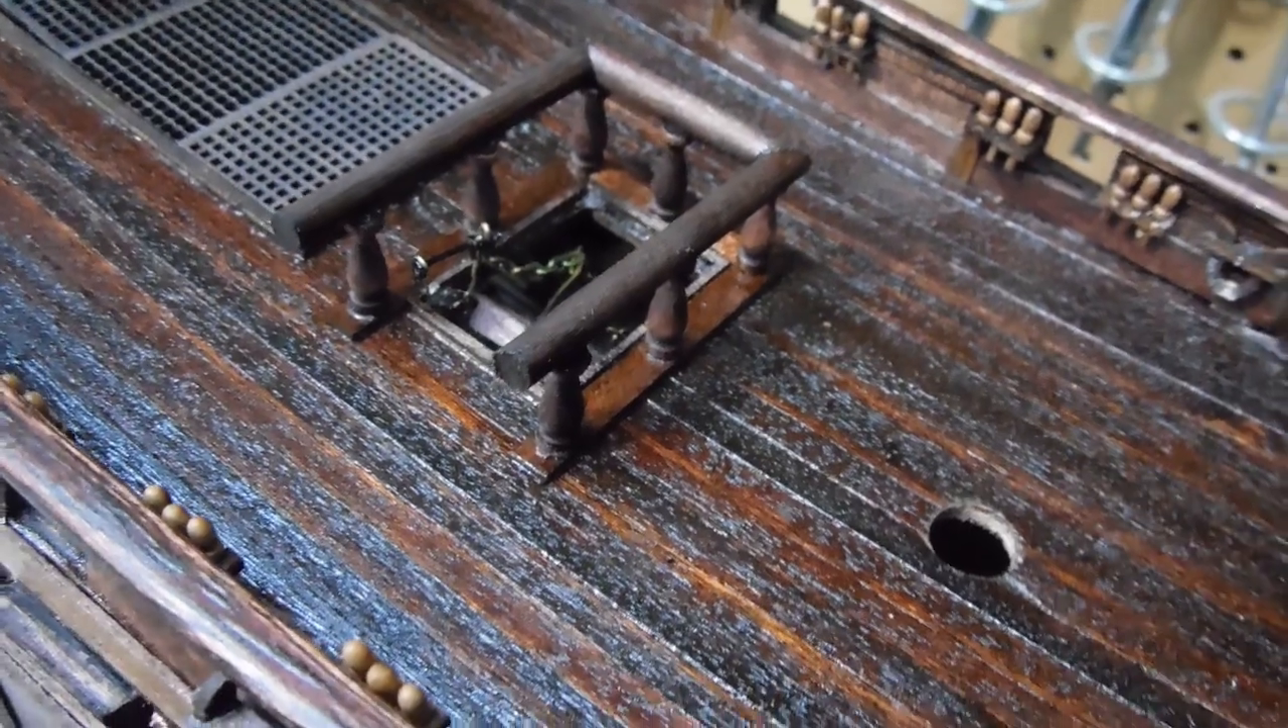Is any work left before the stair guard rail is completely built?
No.